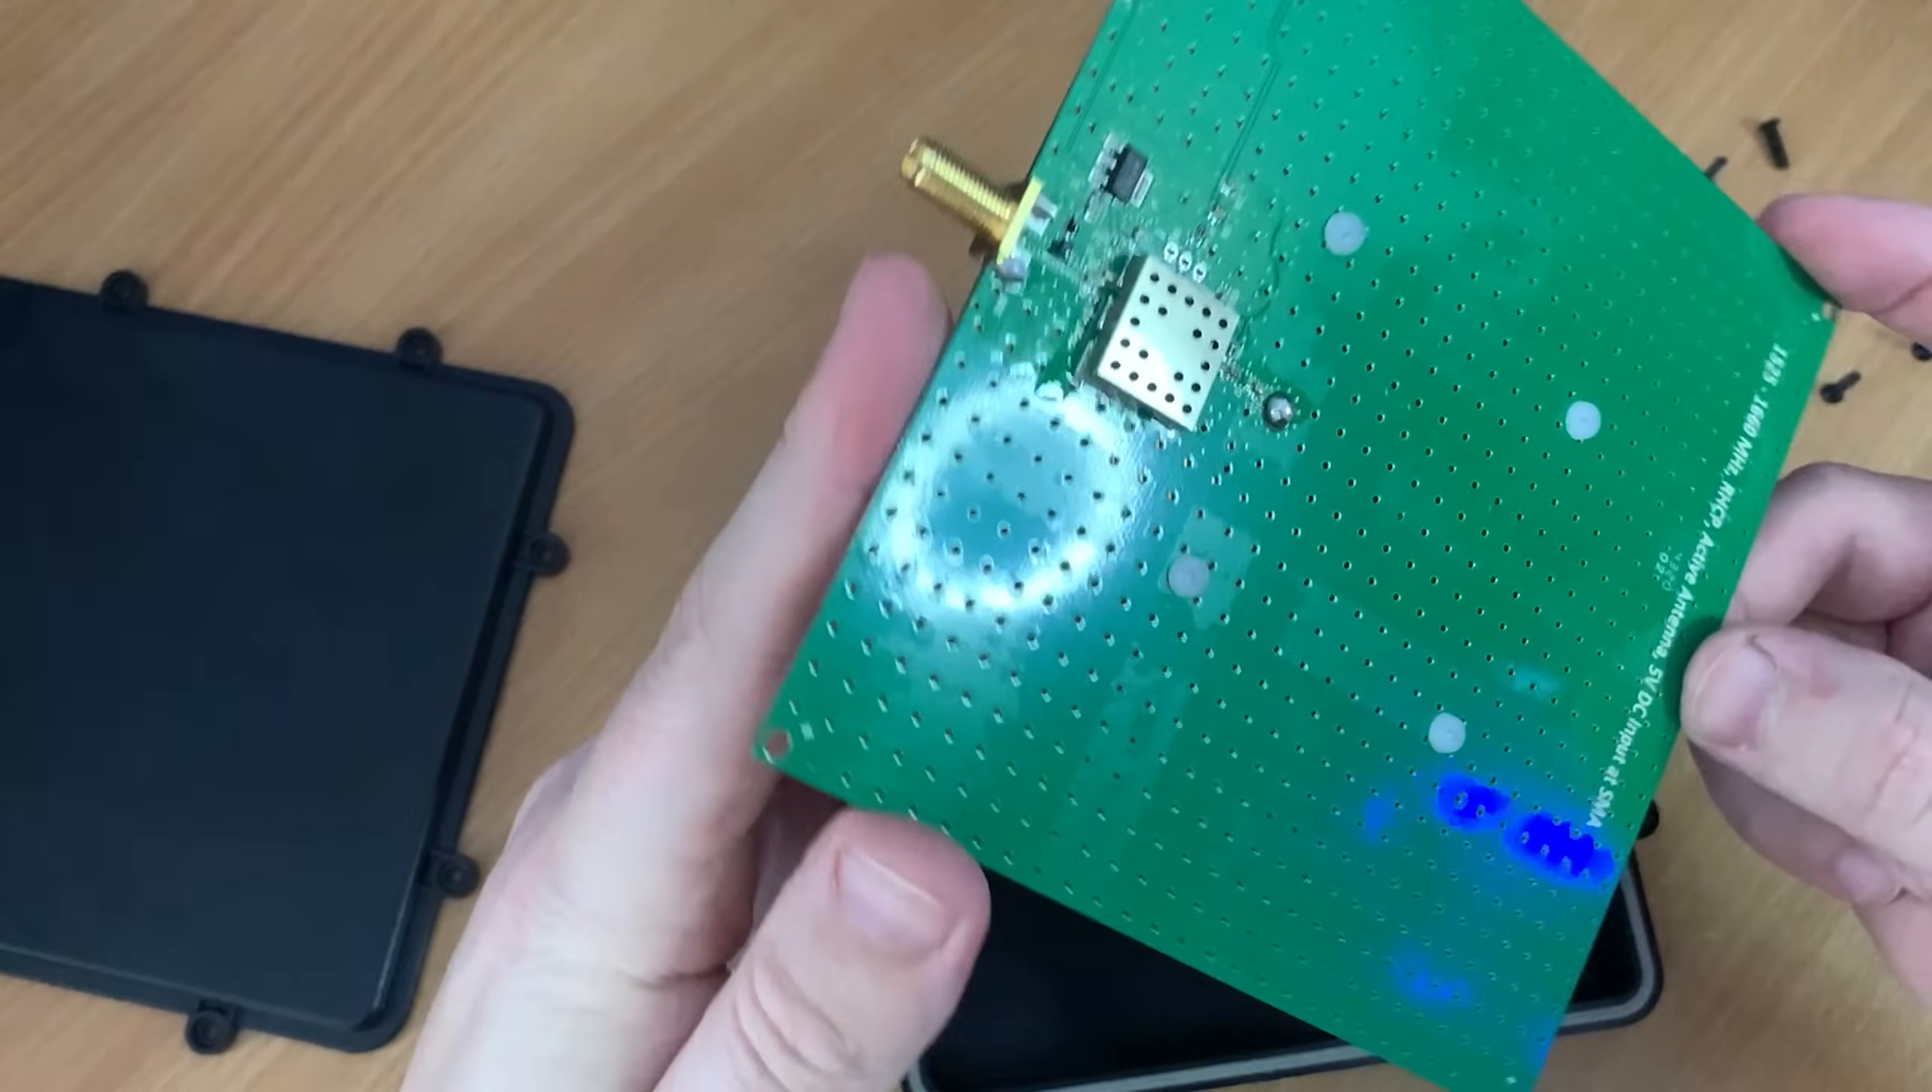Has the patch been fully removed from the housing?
Yes.